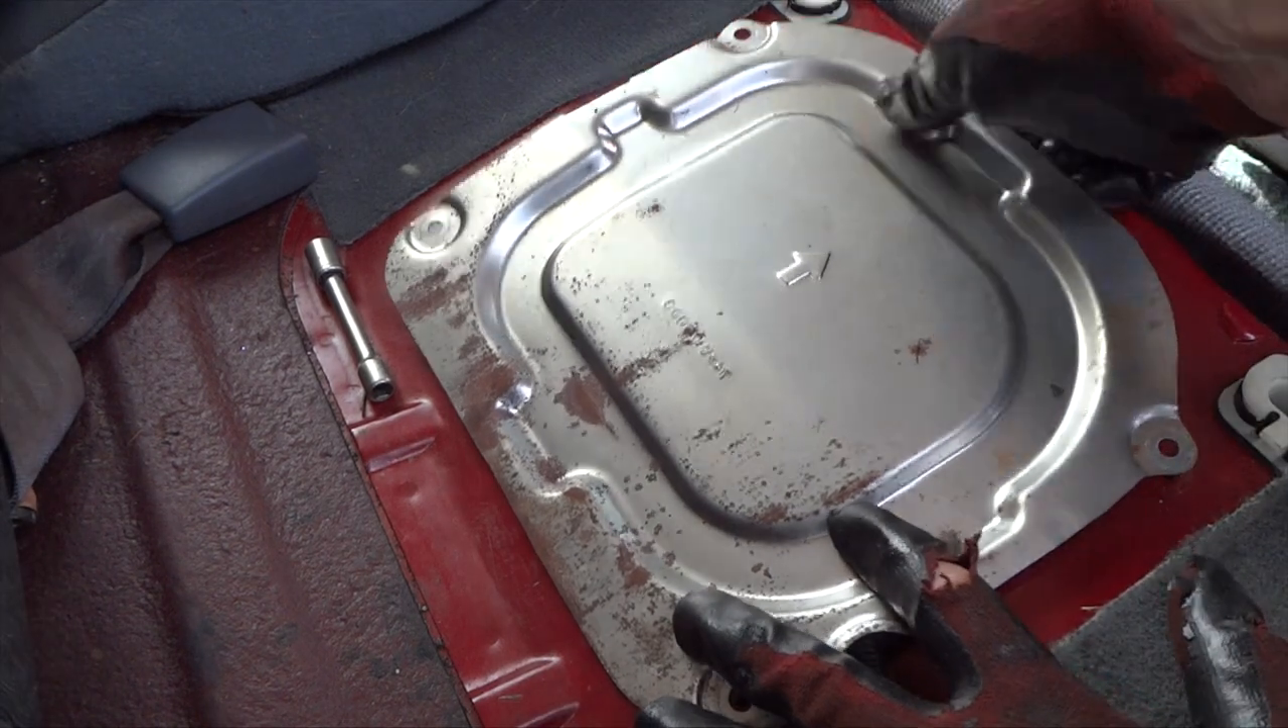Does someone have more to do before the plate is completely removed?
Yes.